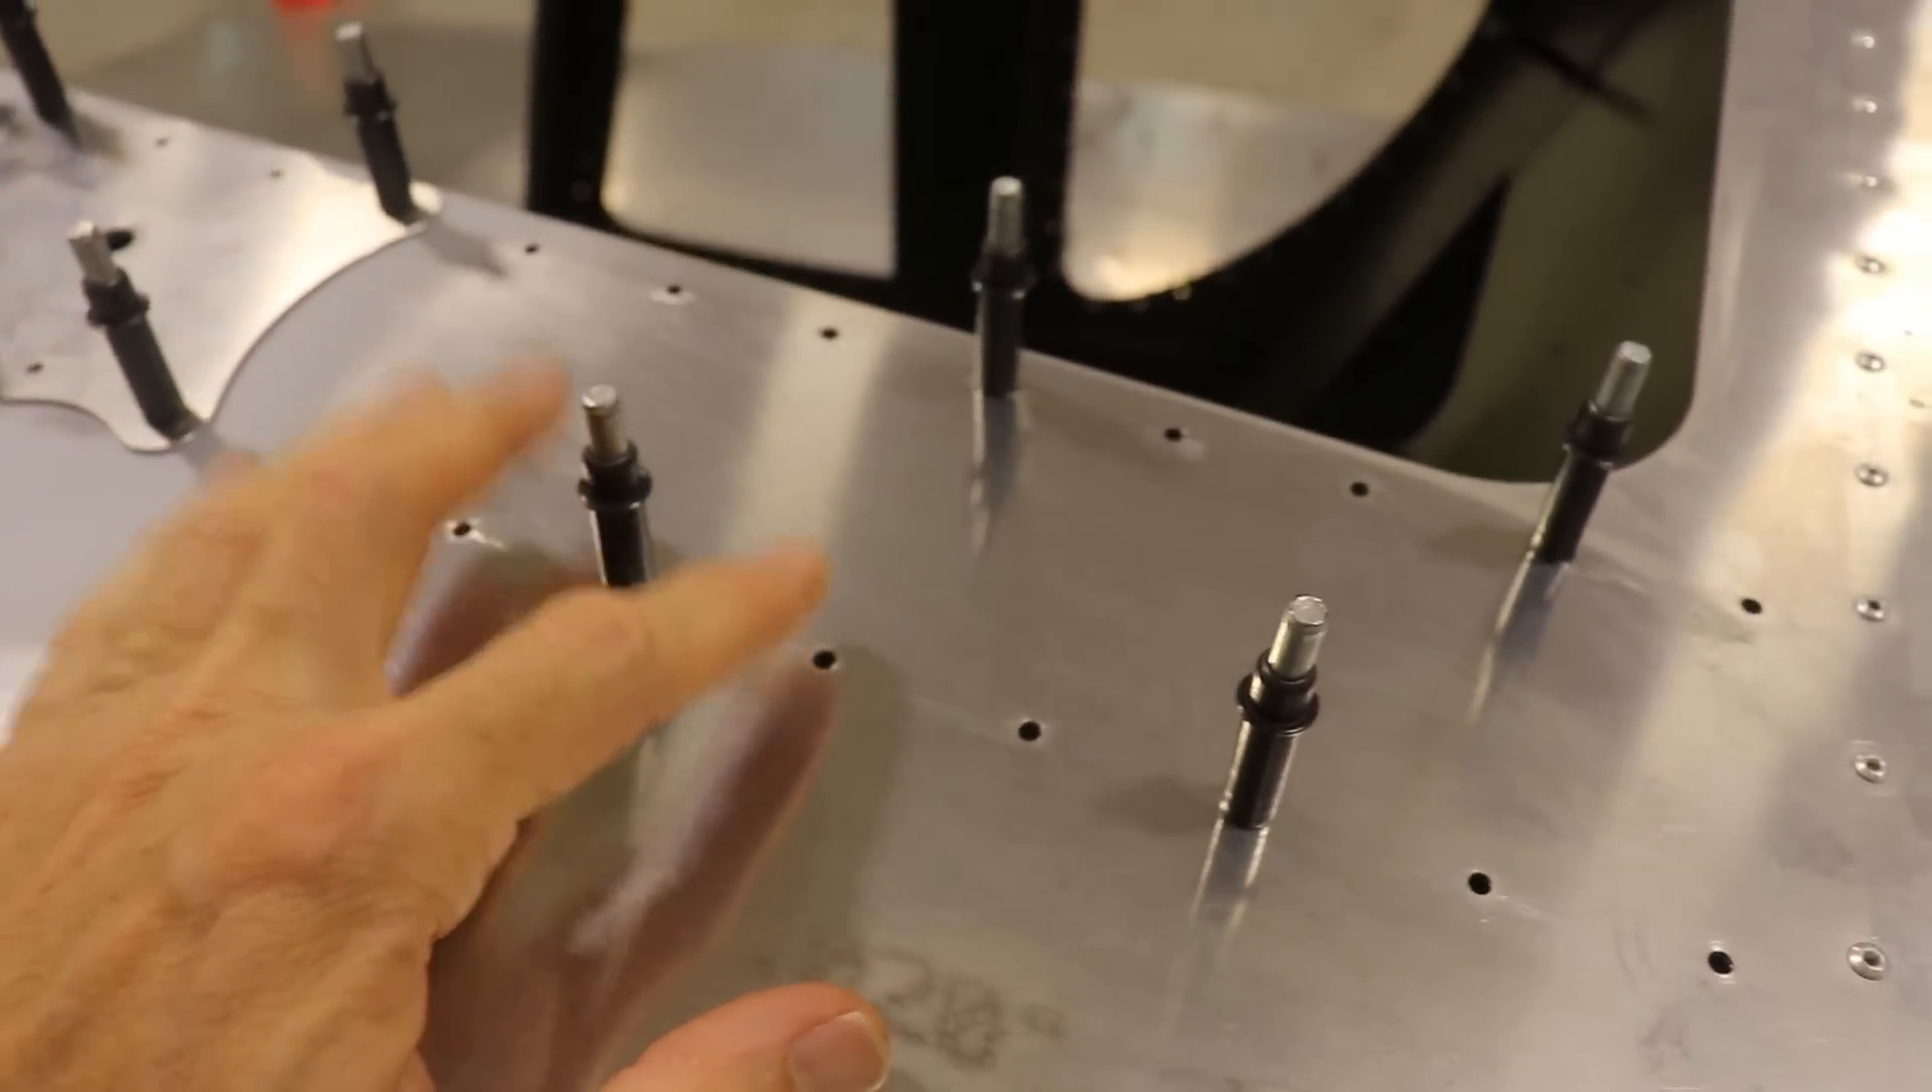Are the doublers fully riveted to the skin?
No.